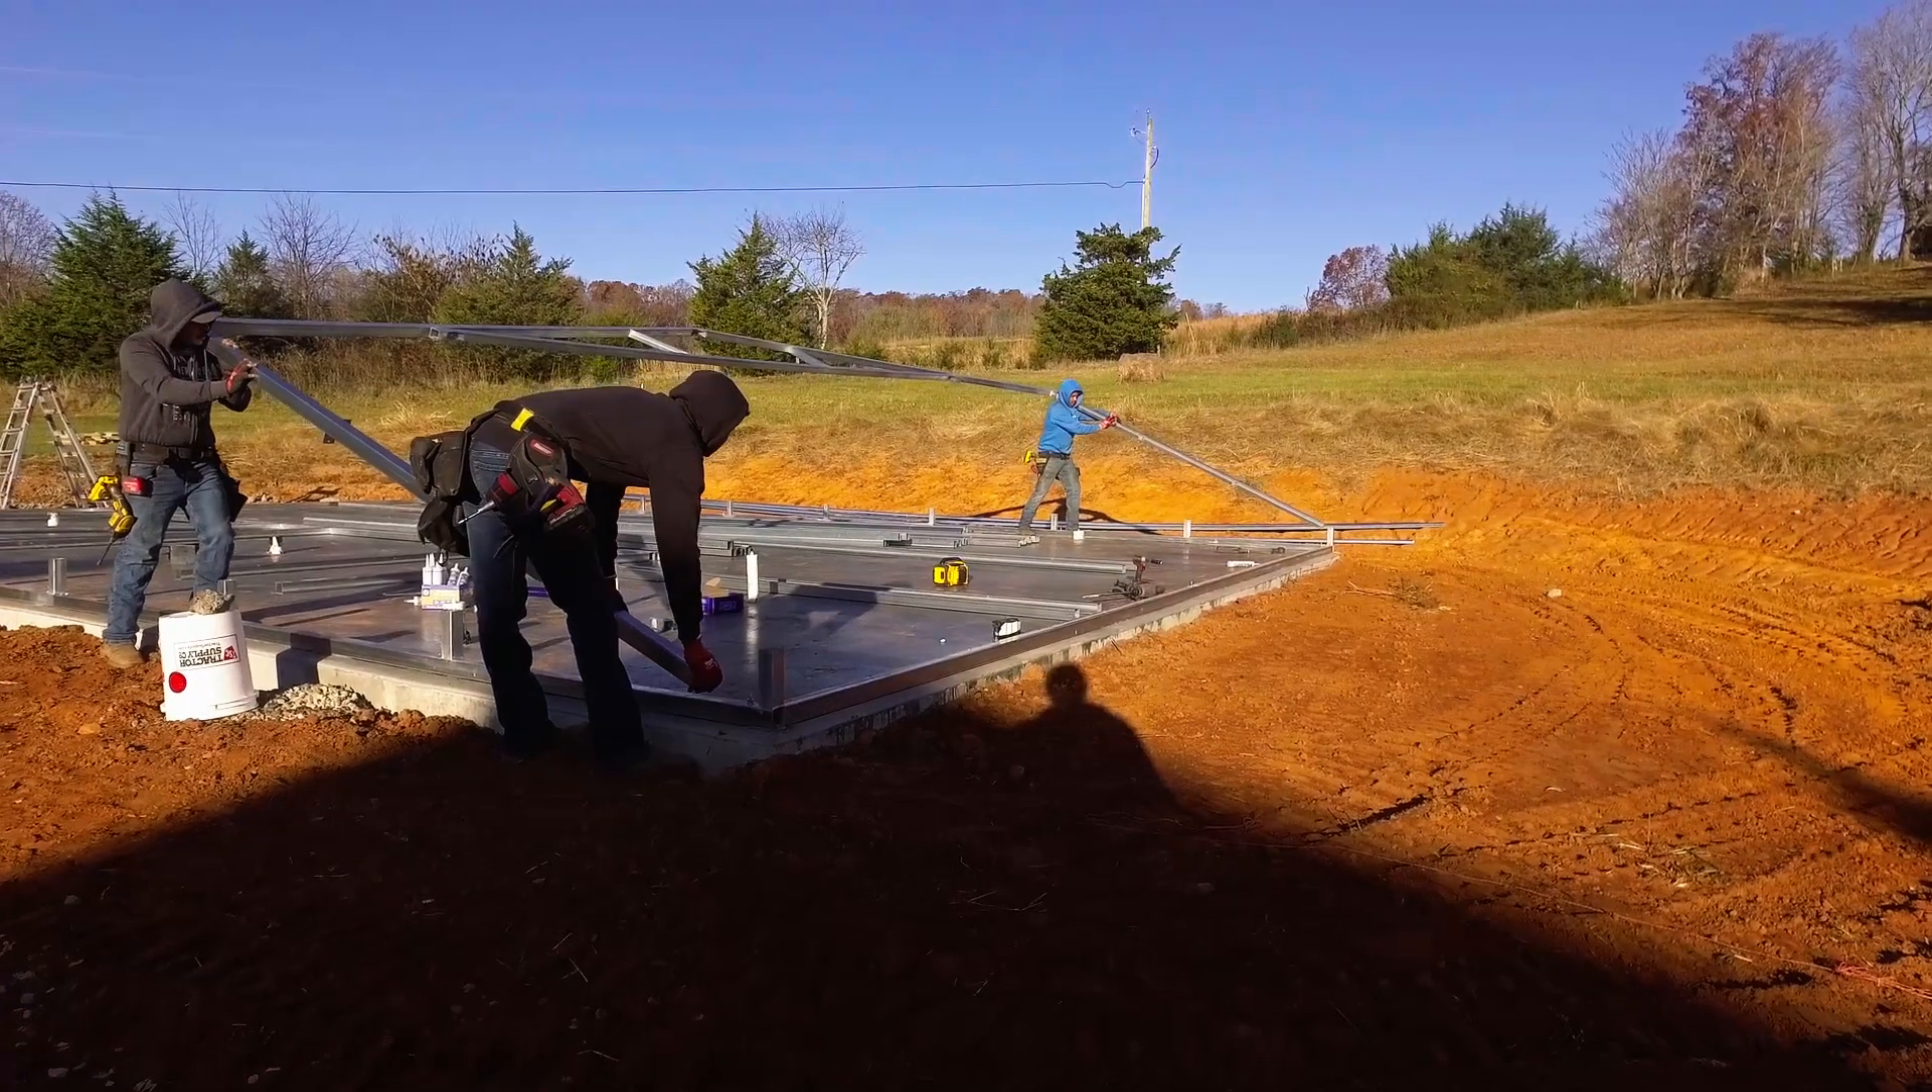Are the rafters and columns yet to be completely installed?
Yes.